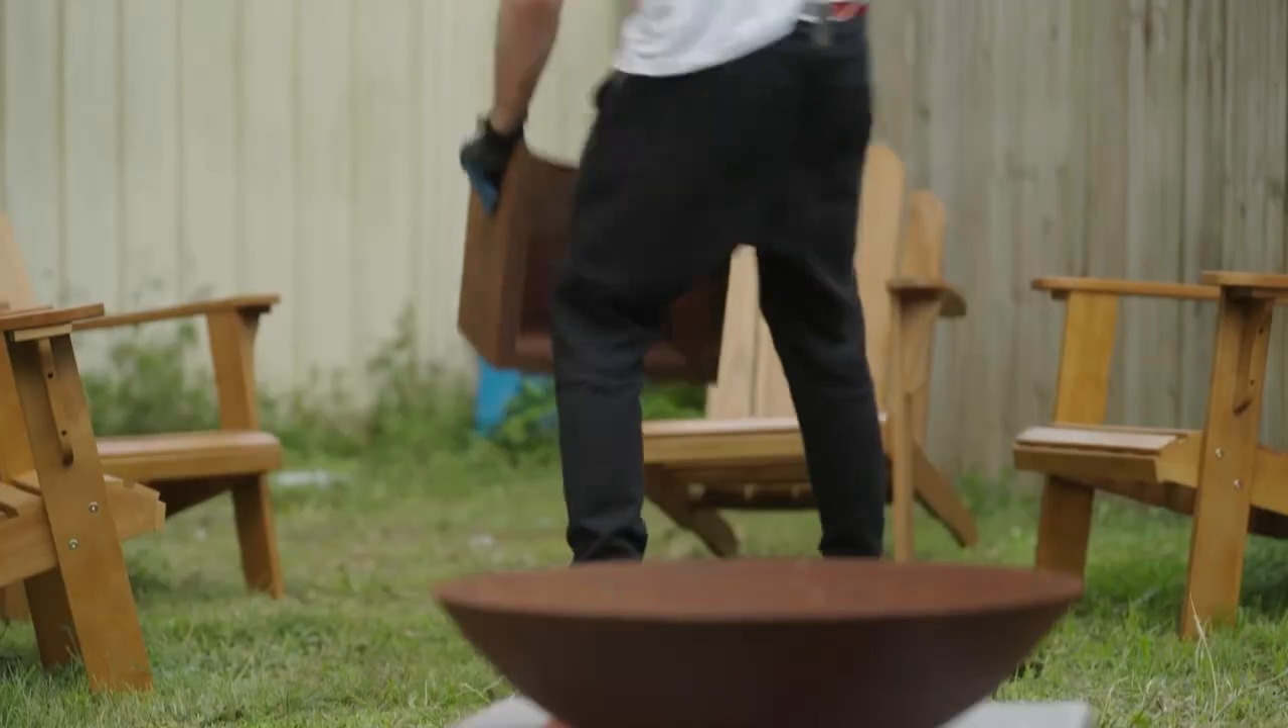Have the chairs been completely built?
Yes.